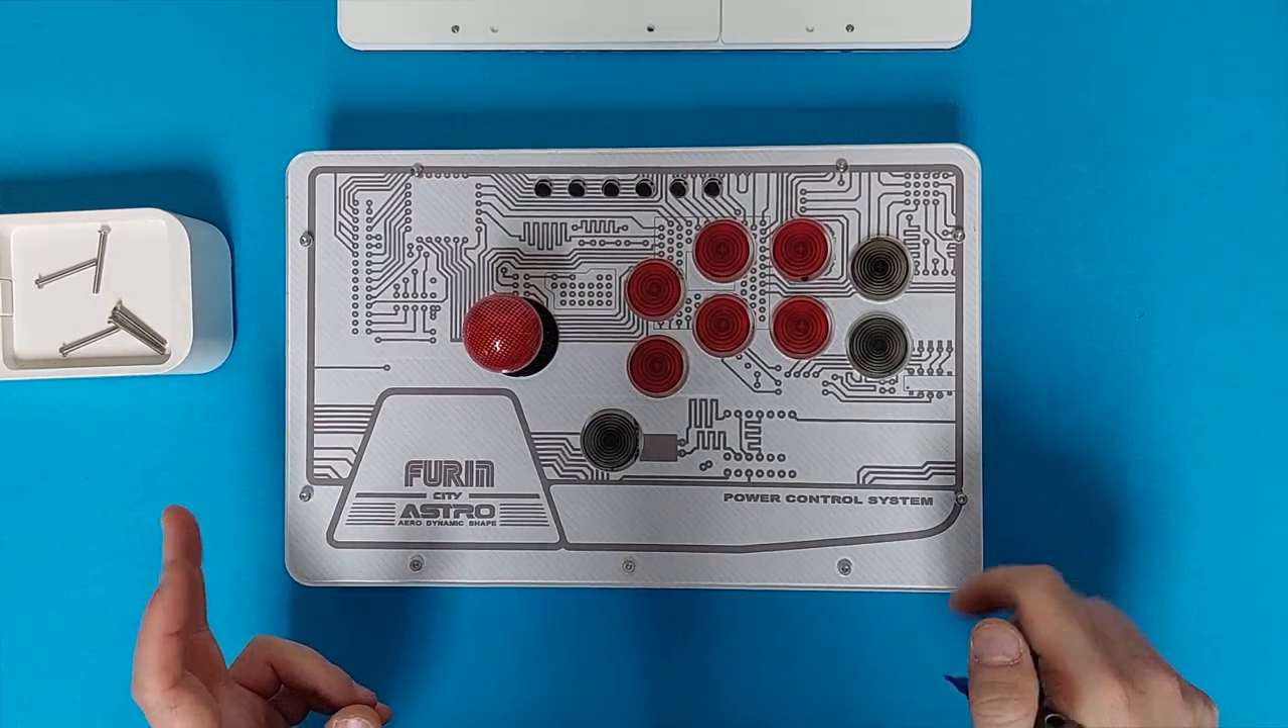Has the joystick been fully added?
Yes.